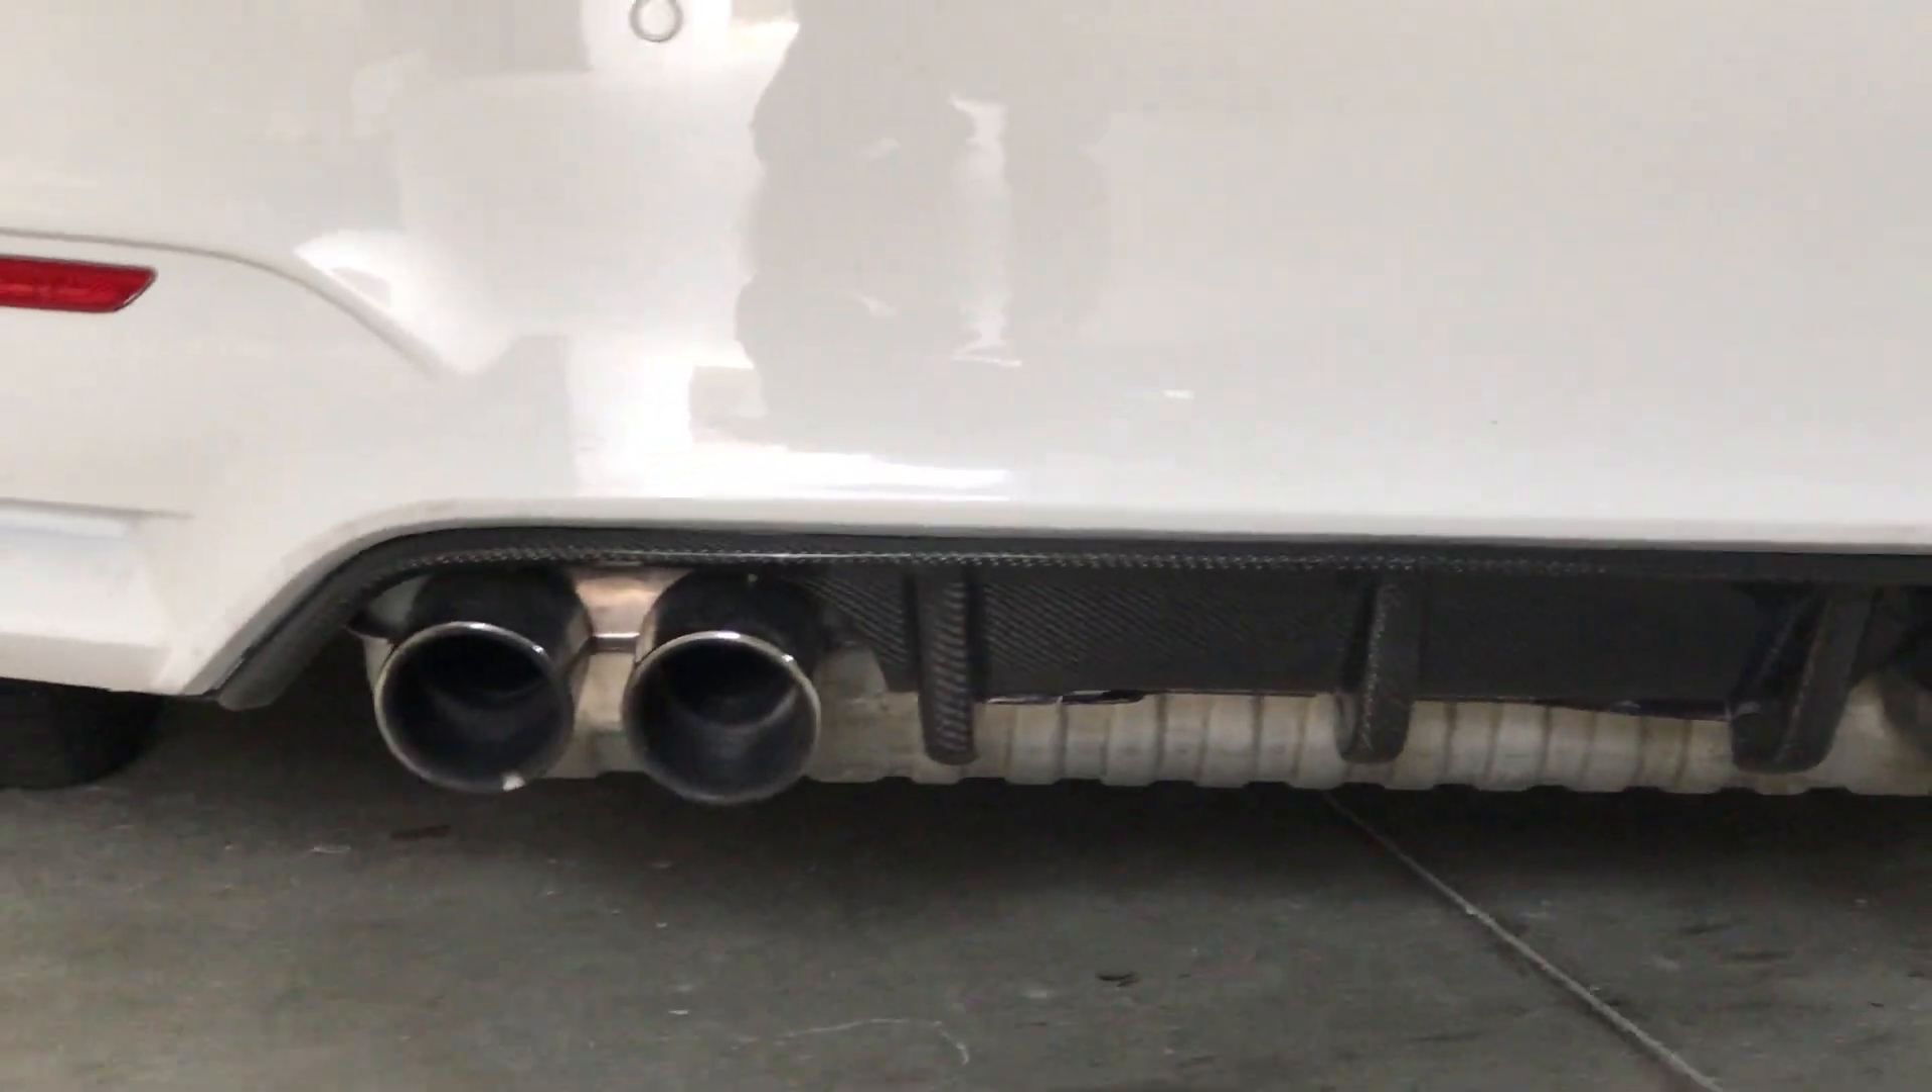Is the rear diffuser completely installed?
Yes.